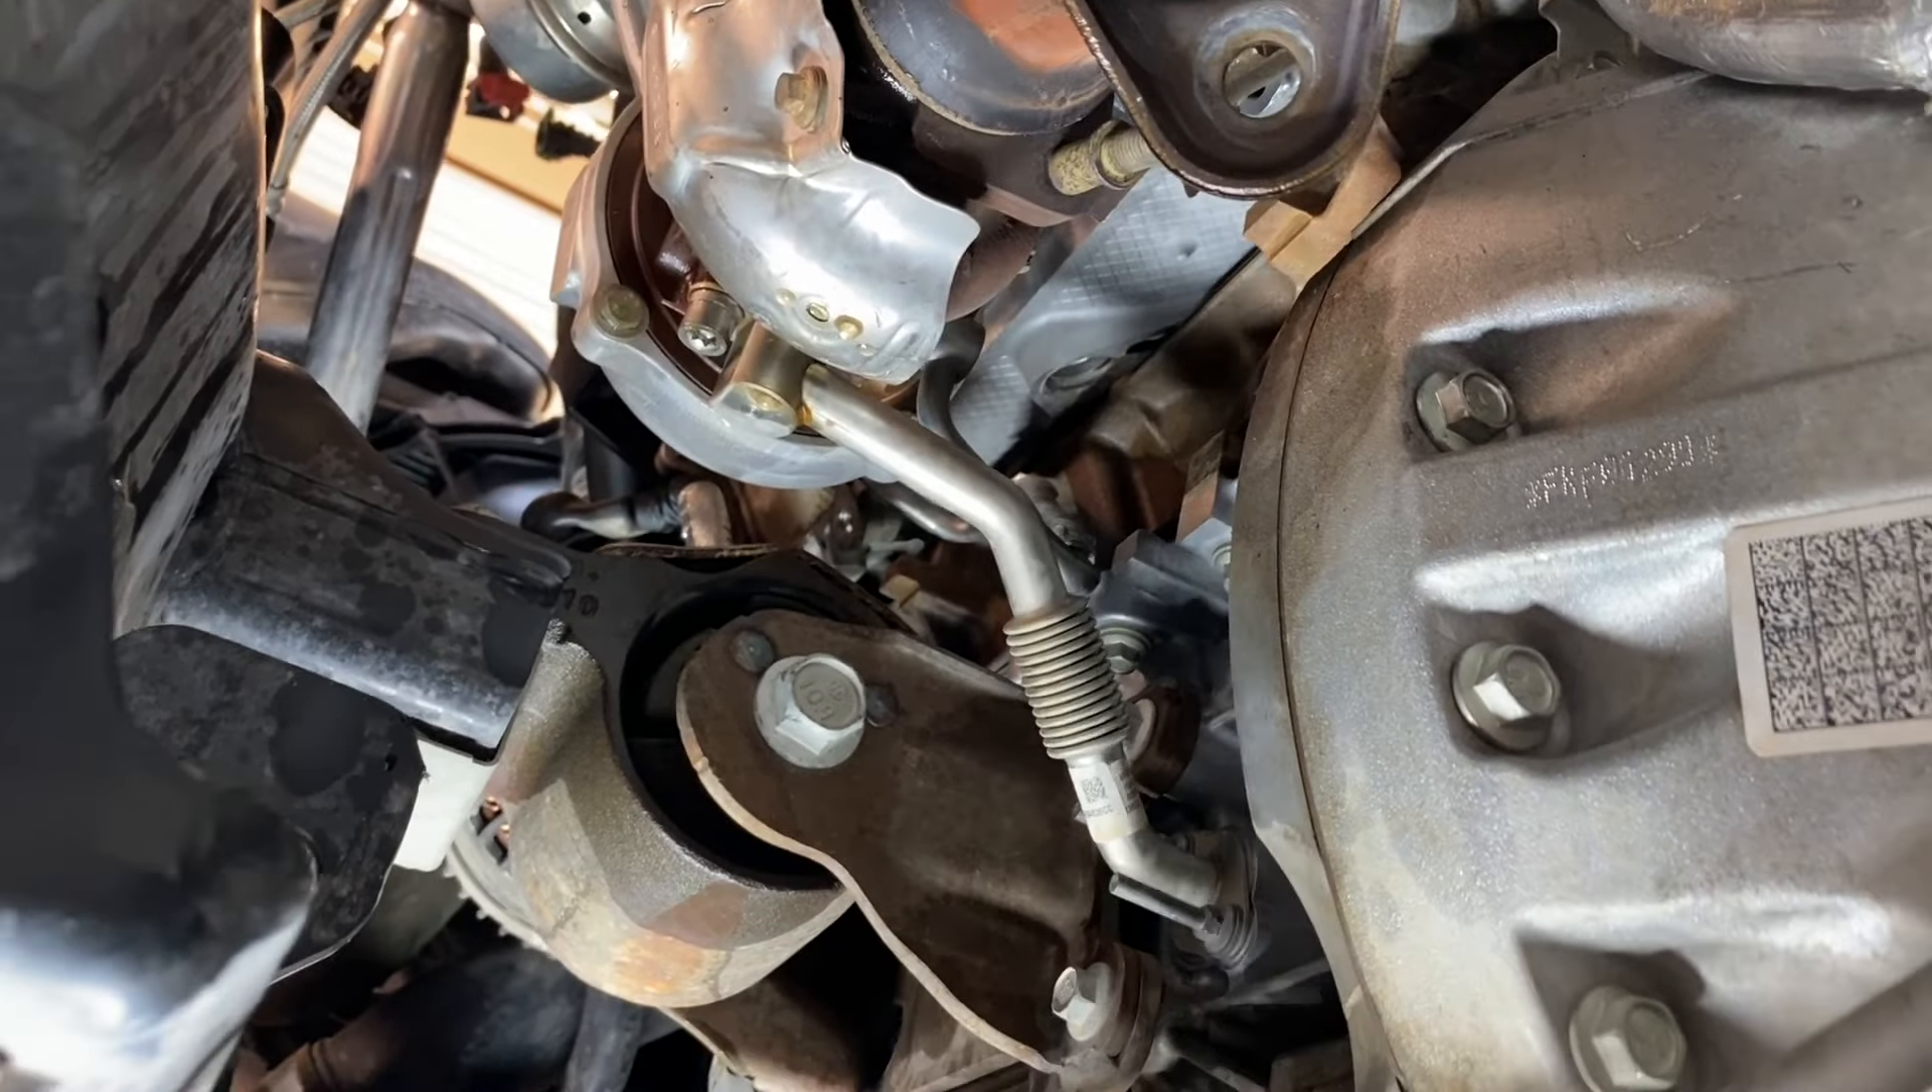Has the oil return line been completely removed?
No.